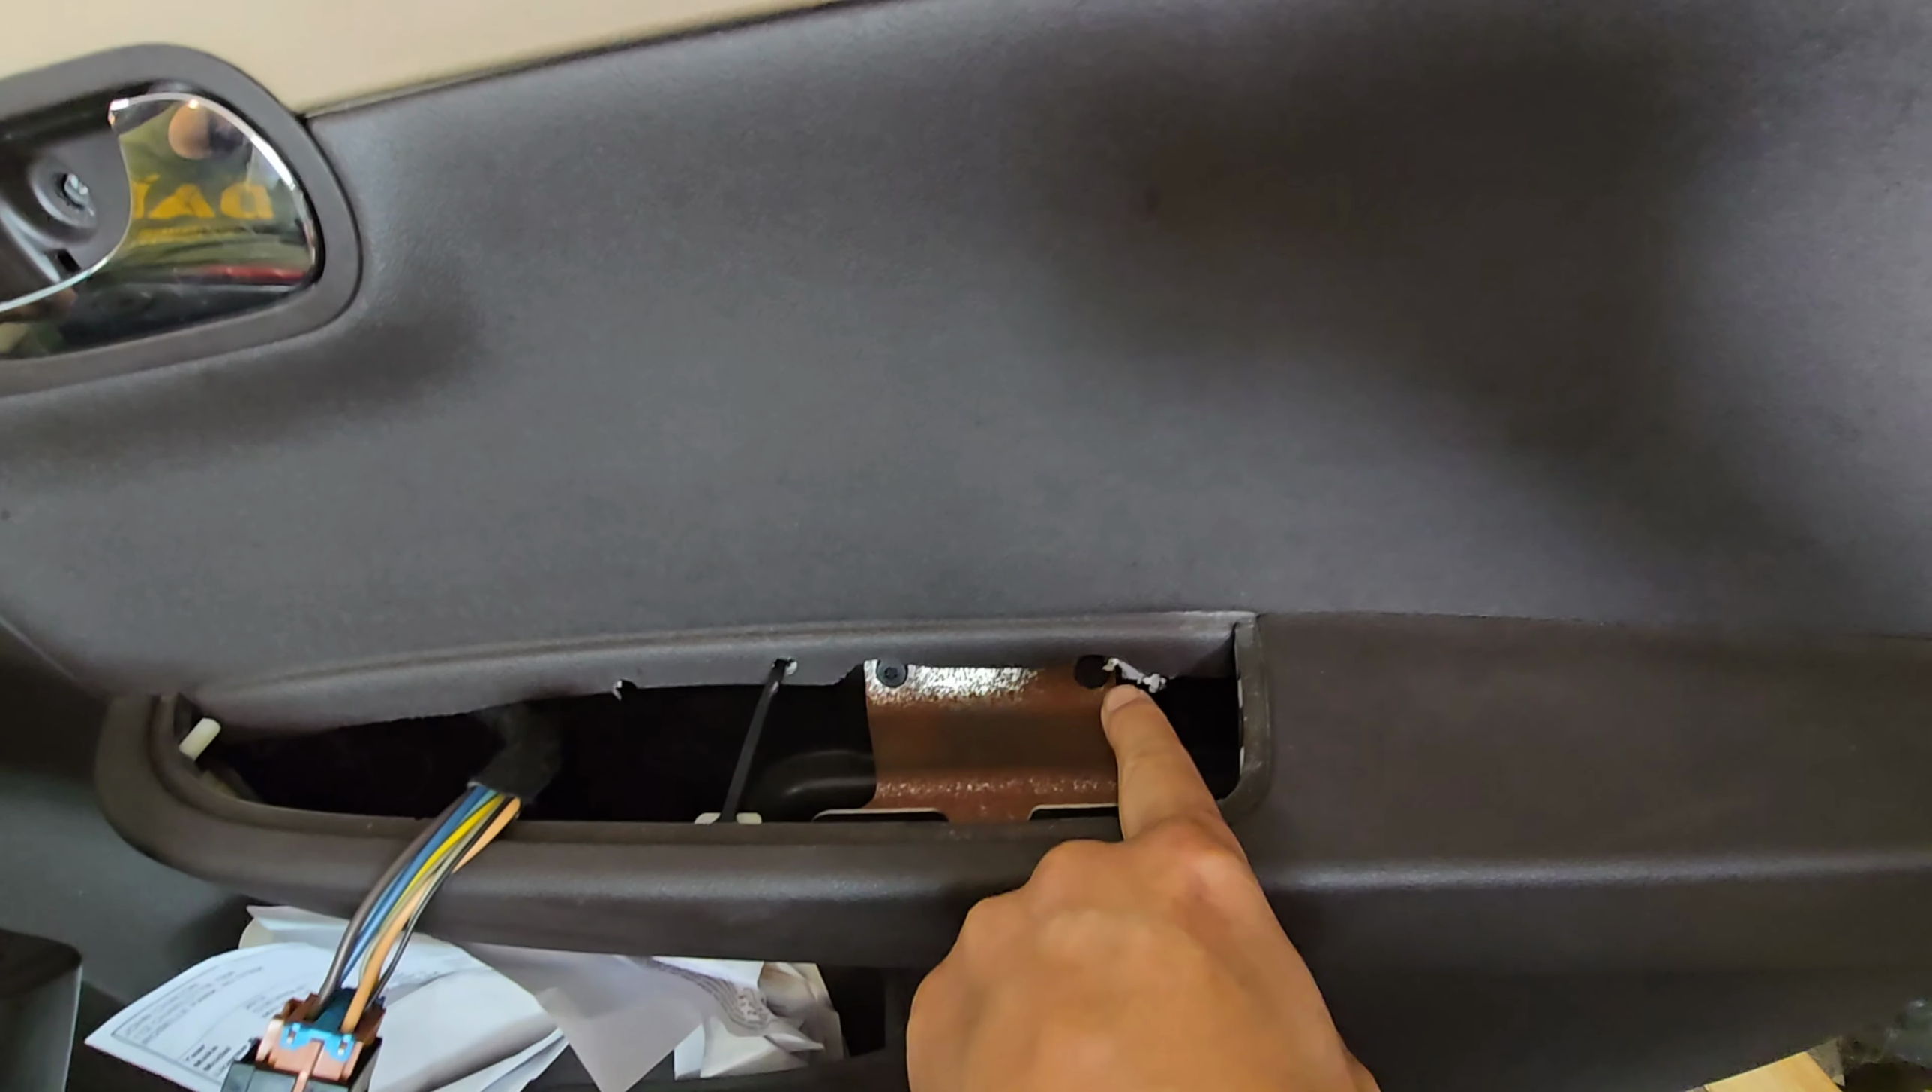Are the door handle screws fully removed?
No.